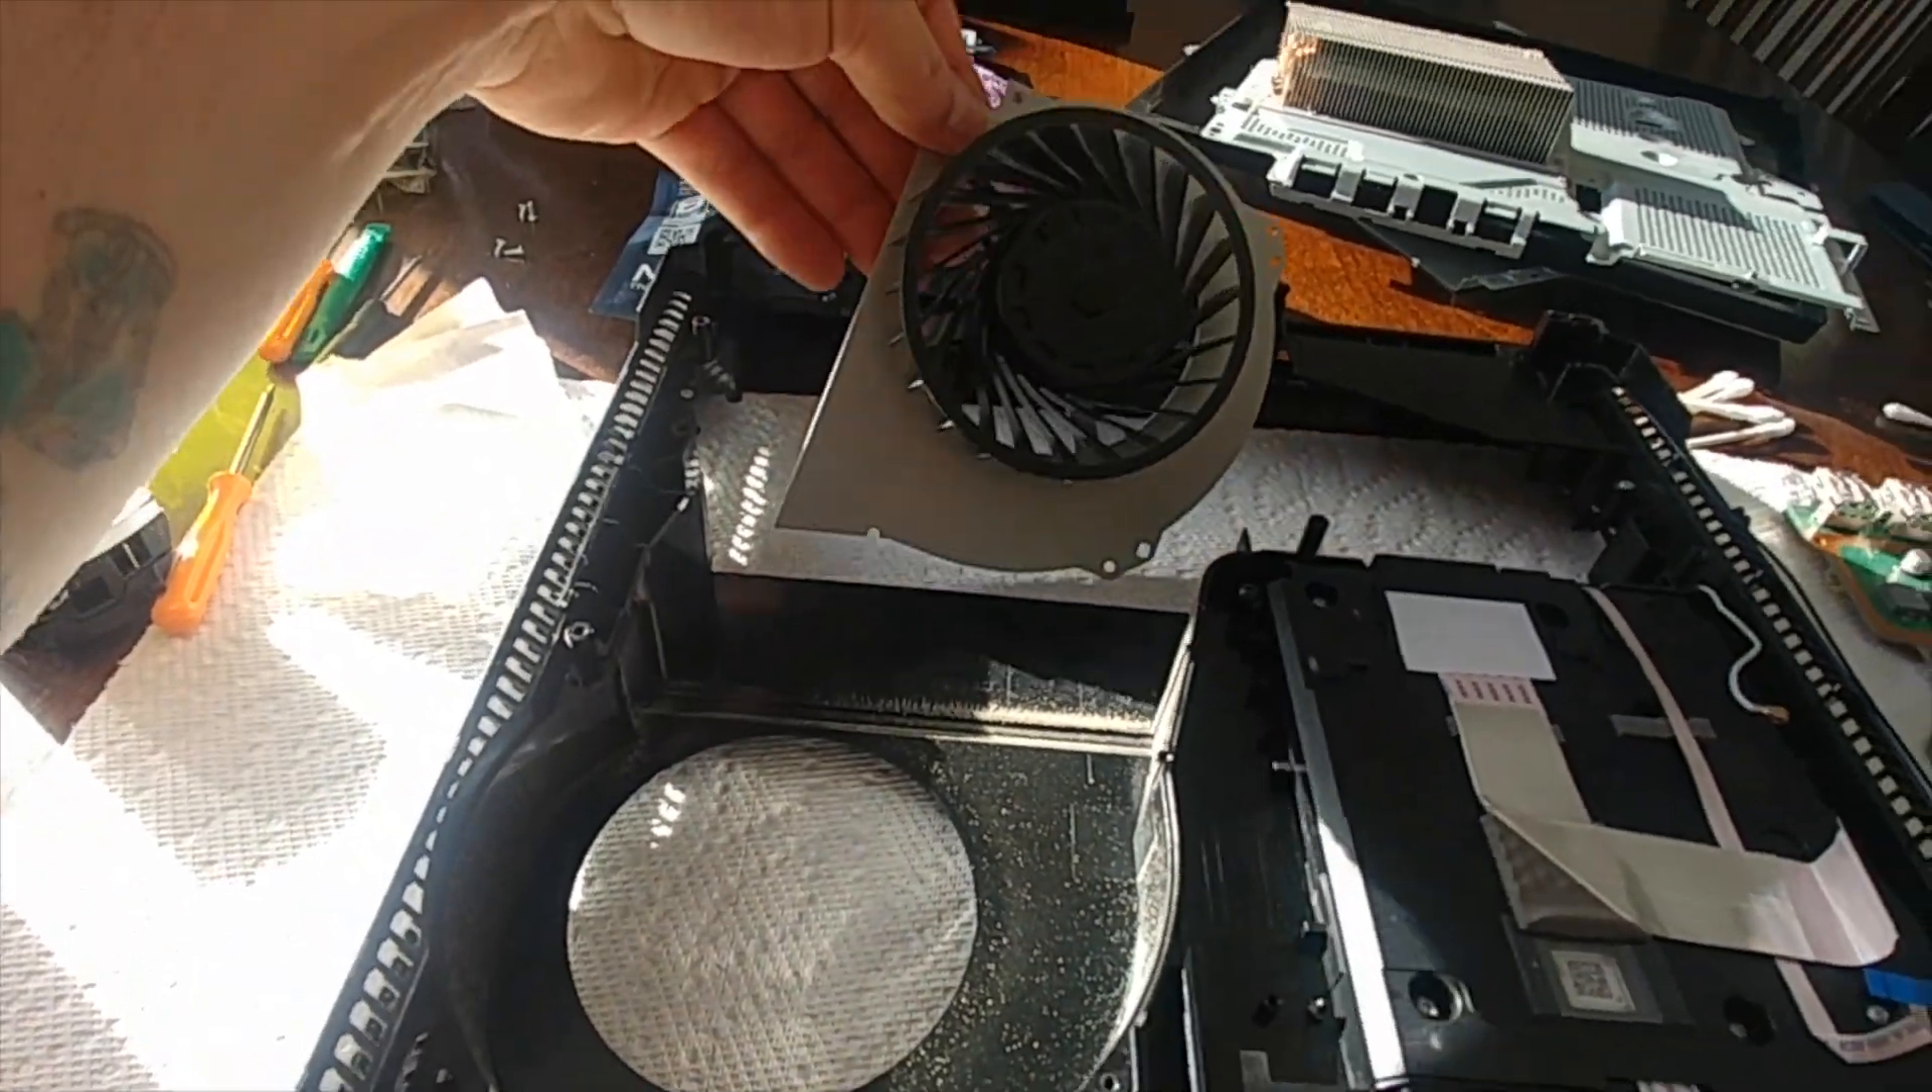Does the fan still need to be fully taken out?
No.